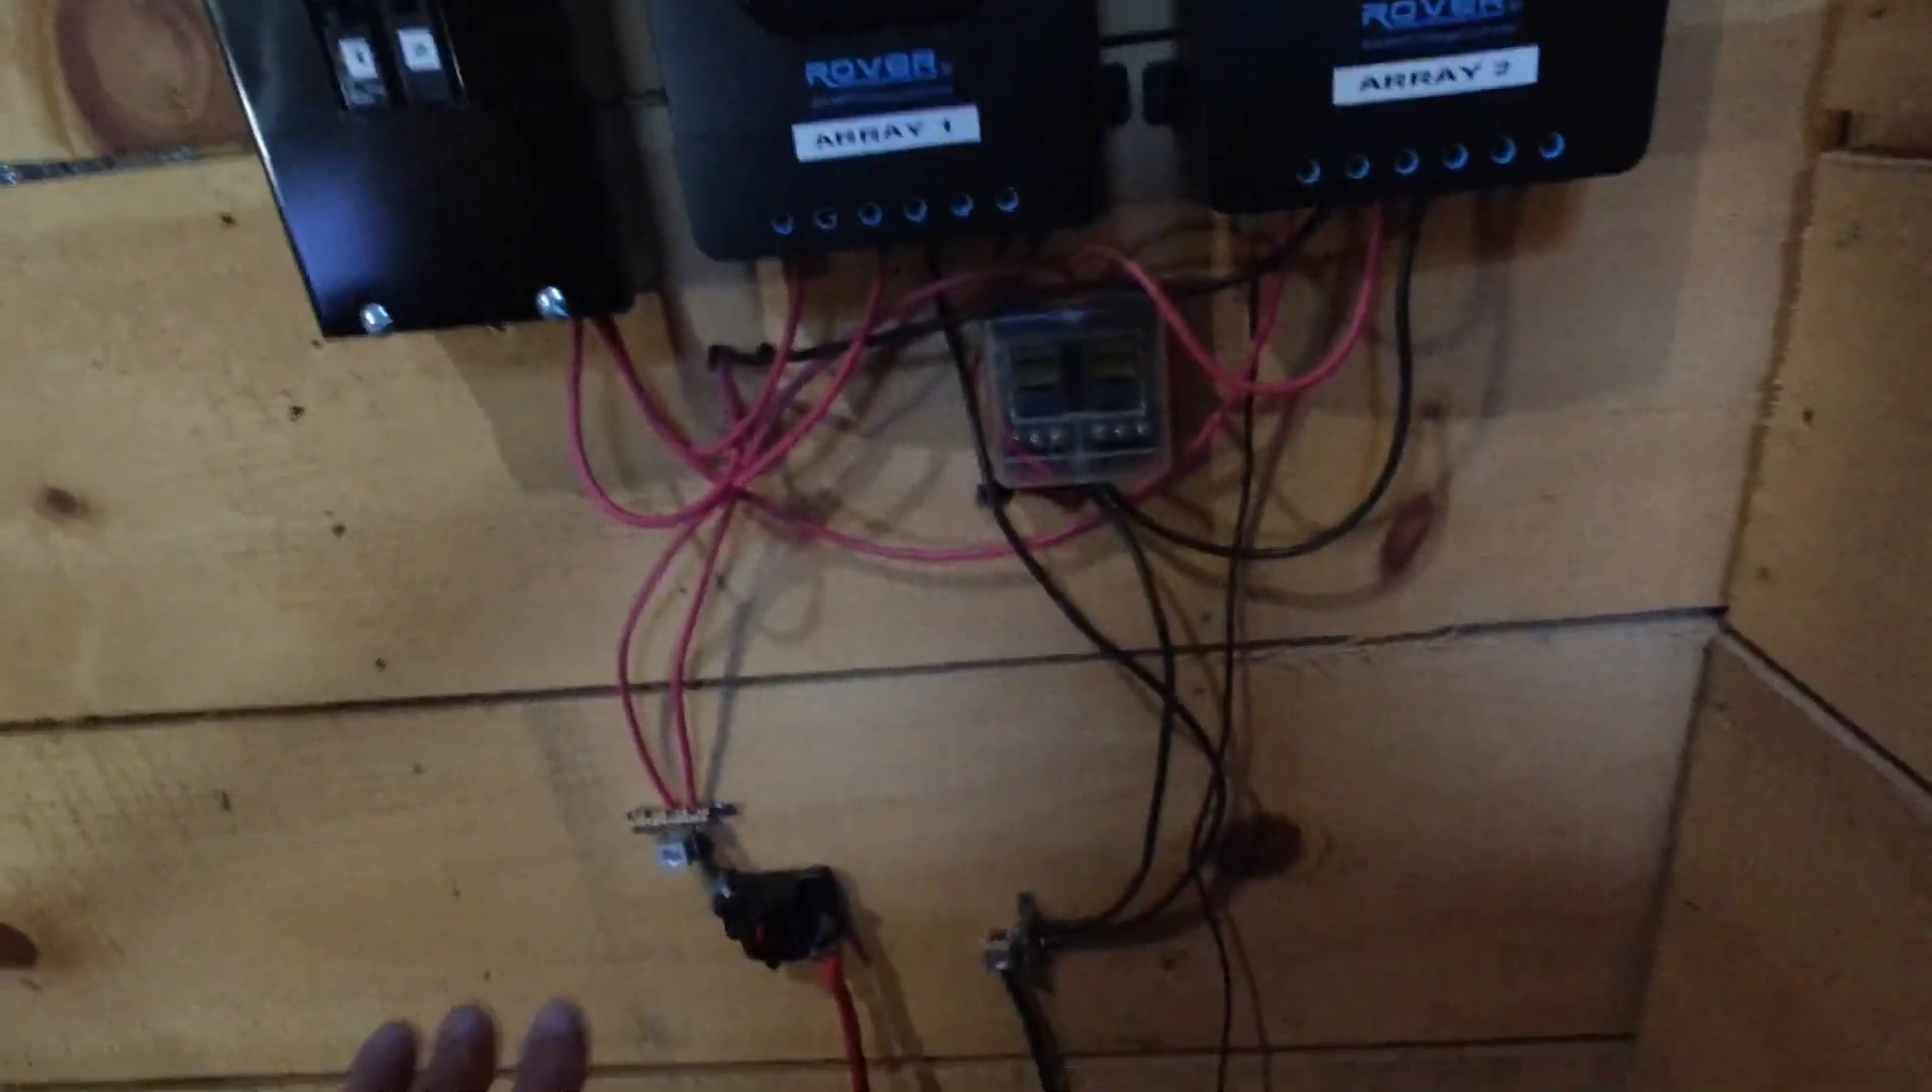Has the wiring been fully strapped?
No.